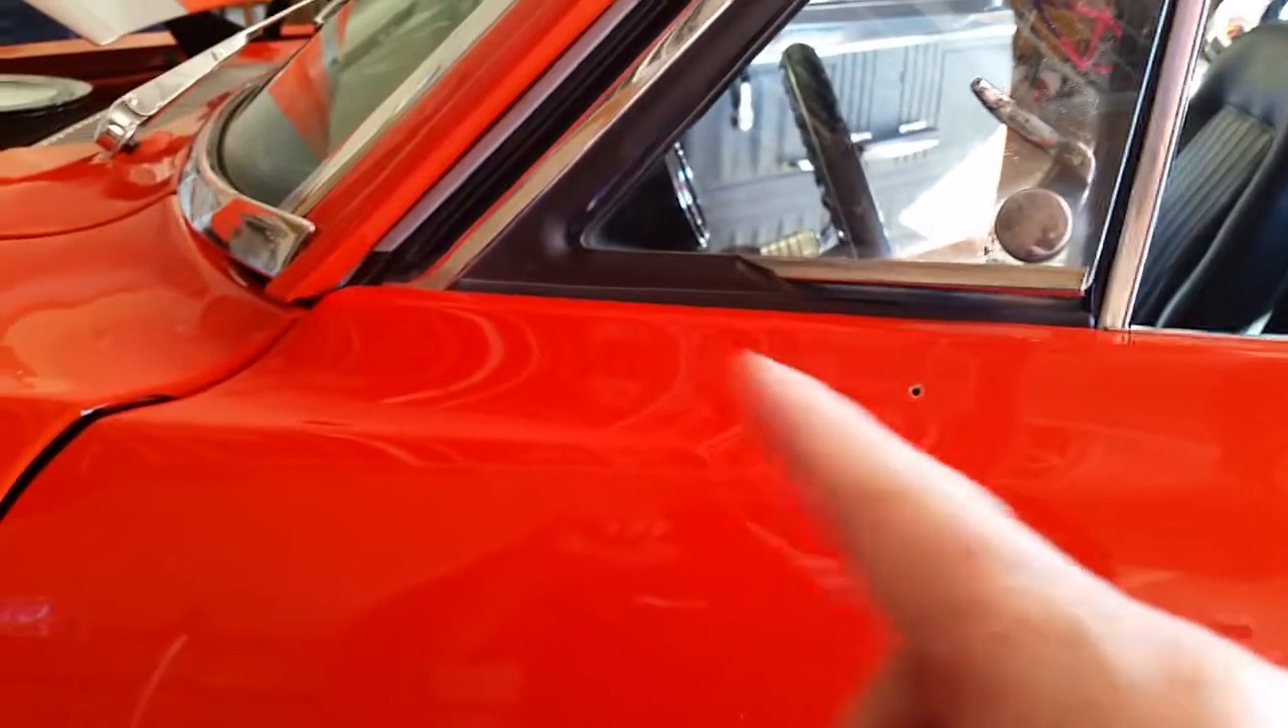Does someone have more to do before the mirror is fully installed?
Yes.